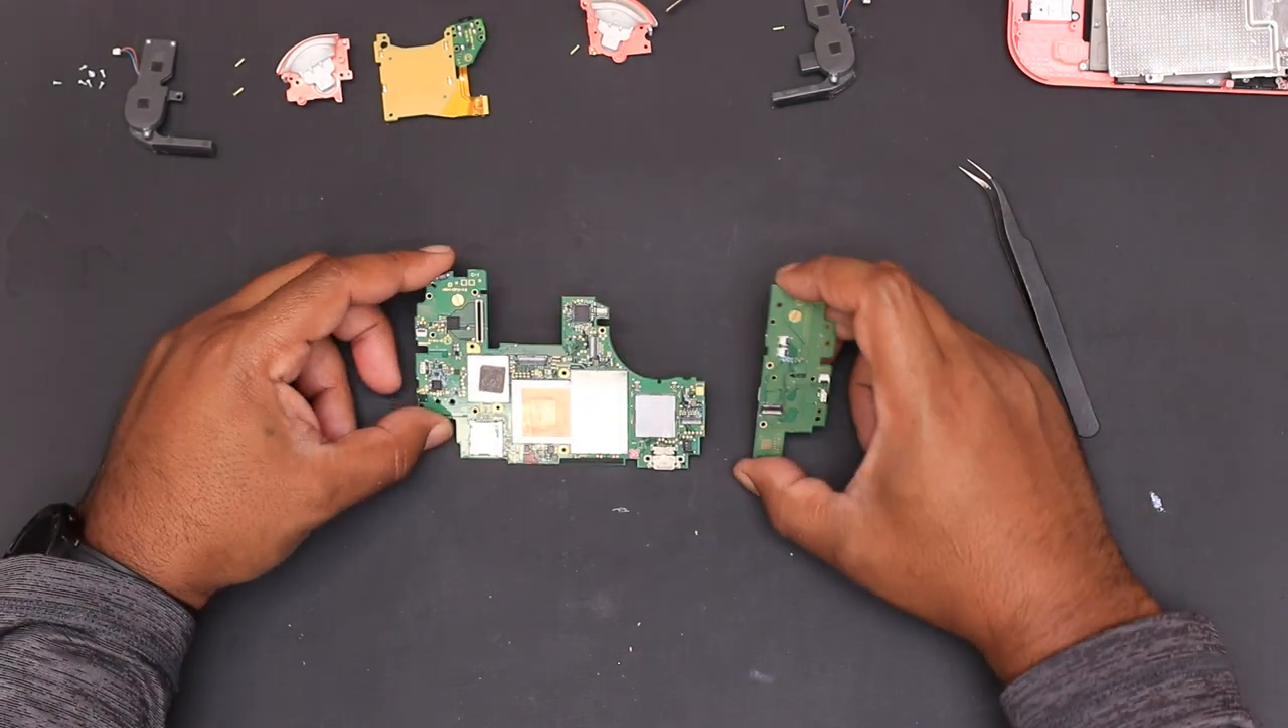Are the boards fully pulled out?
Yes.